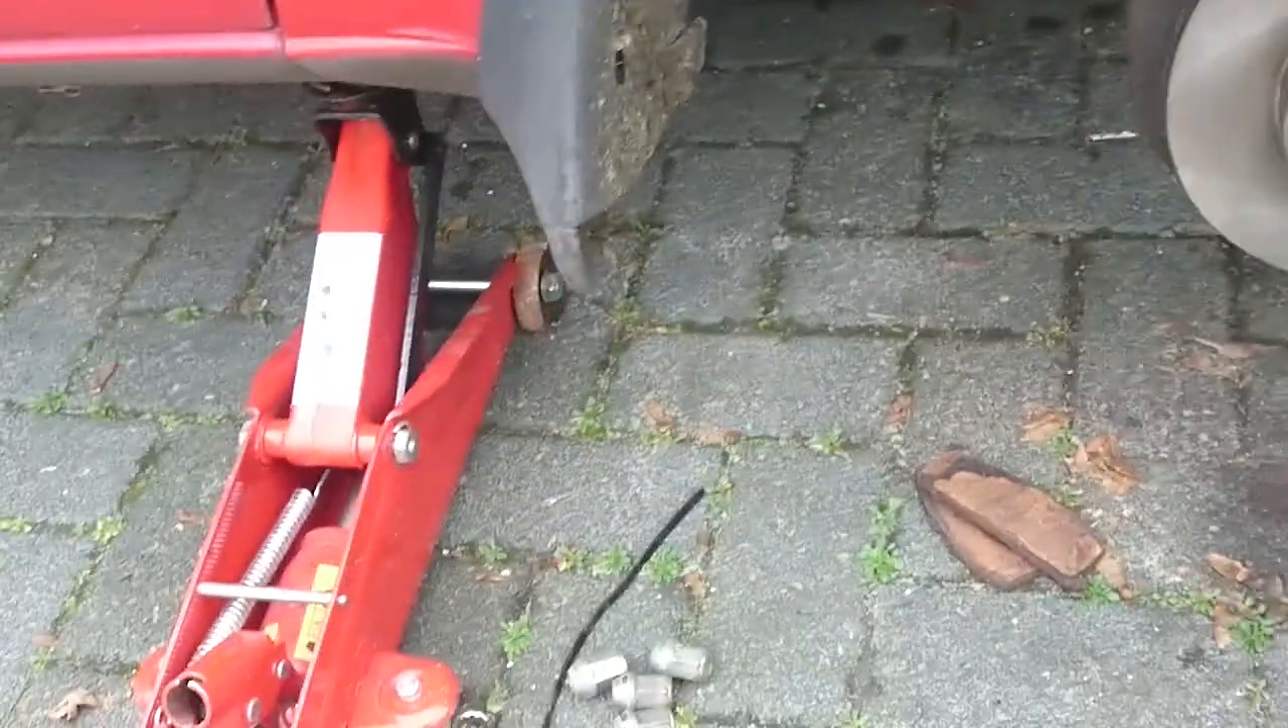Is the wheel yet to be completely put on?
Yes.